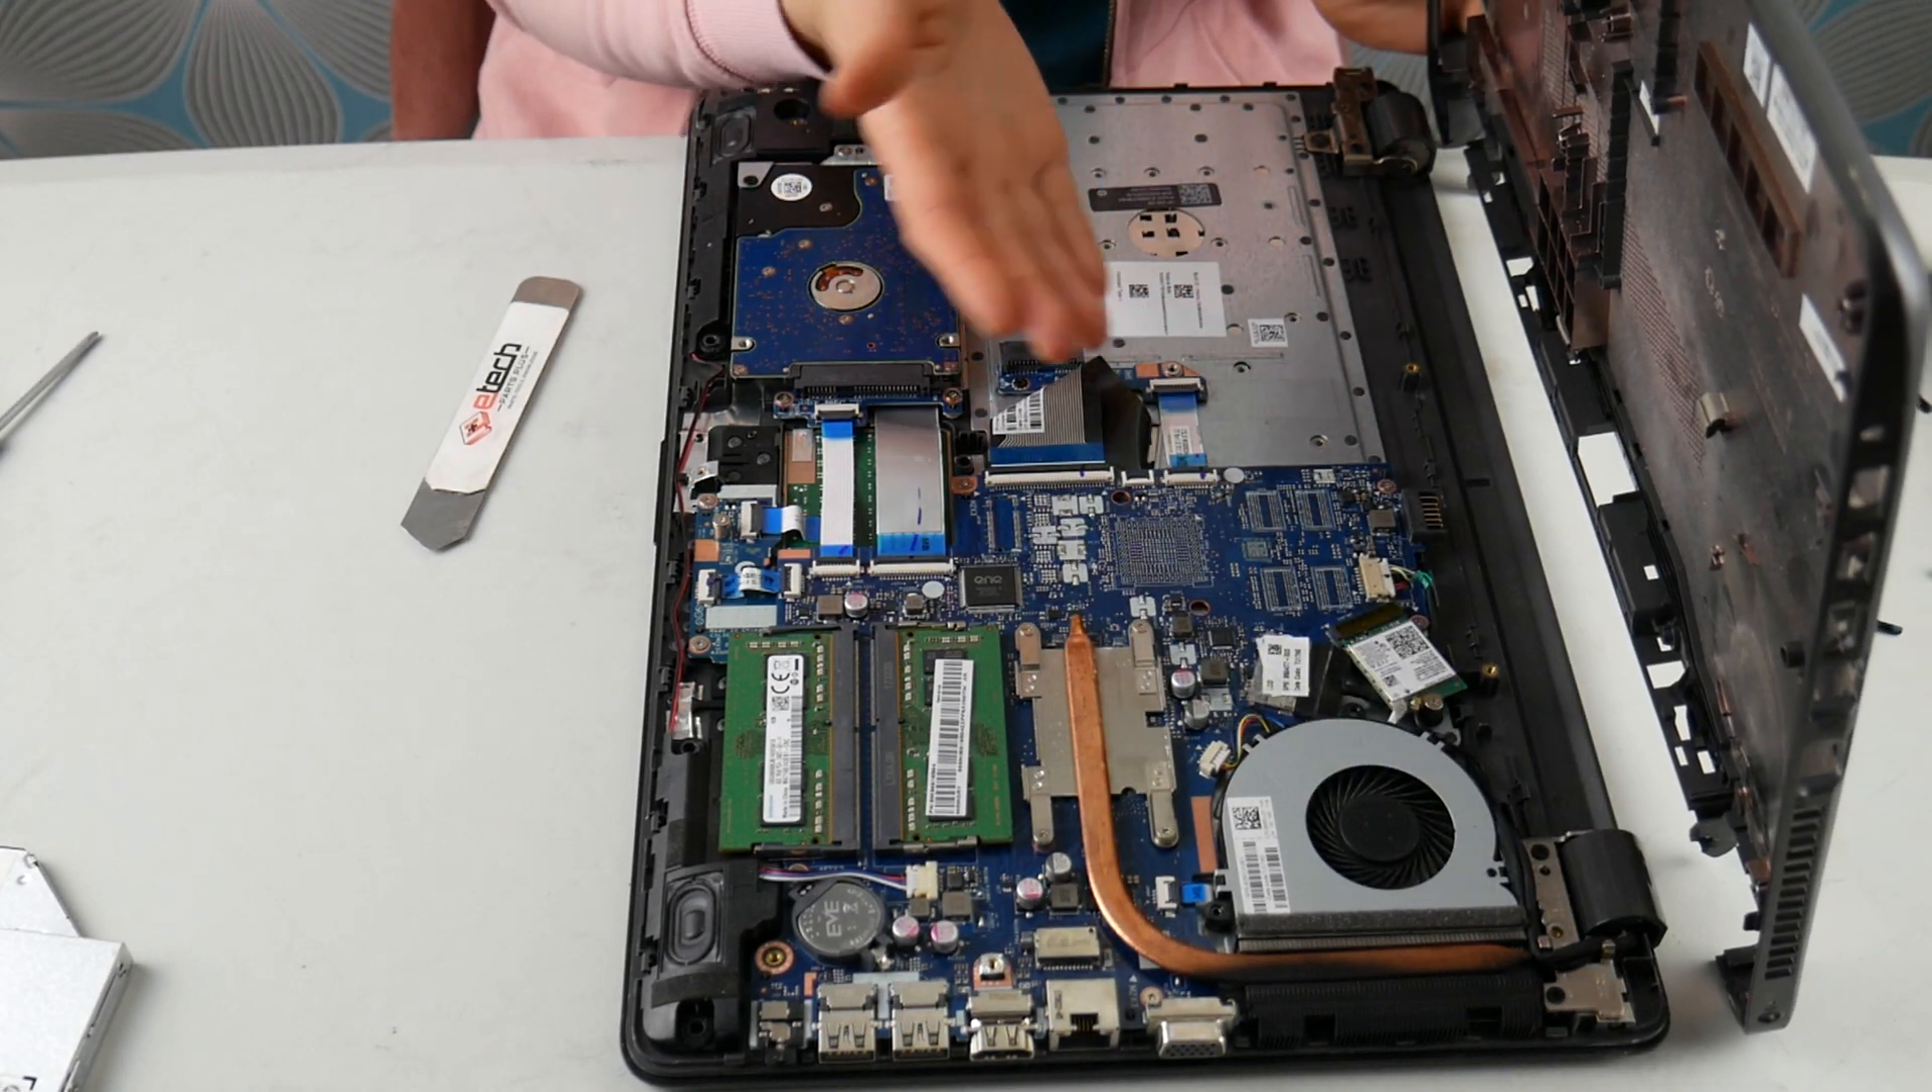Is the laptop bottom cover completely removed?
Yes.